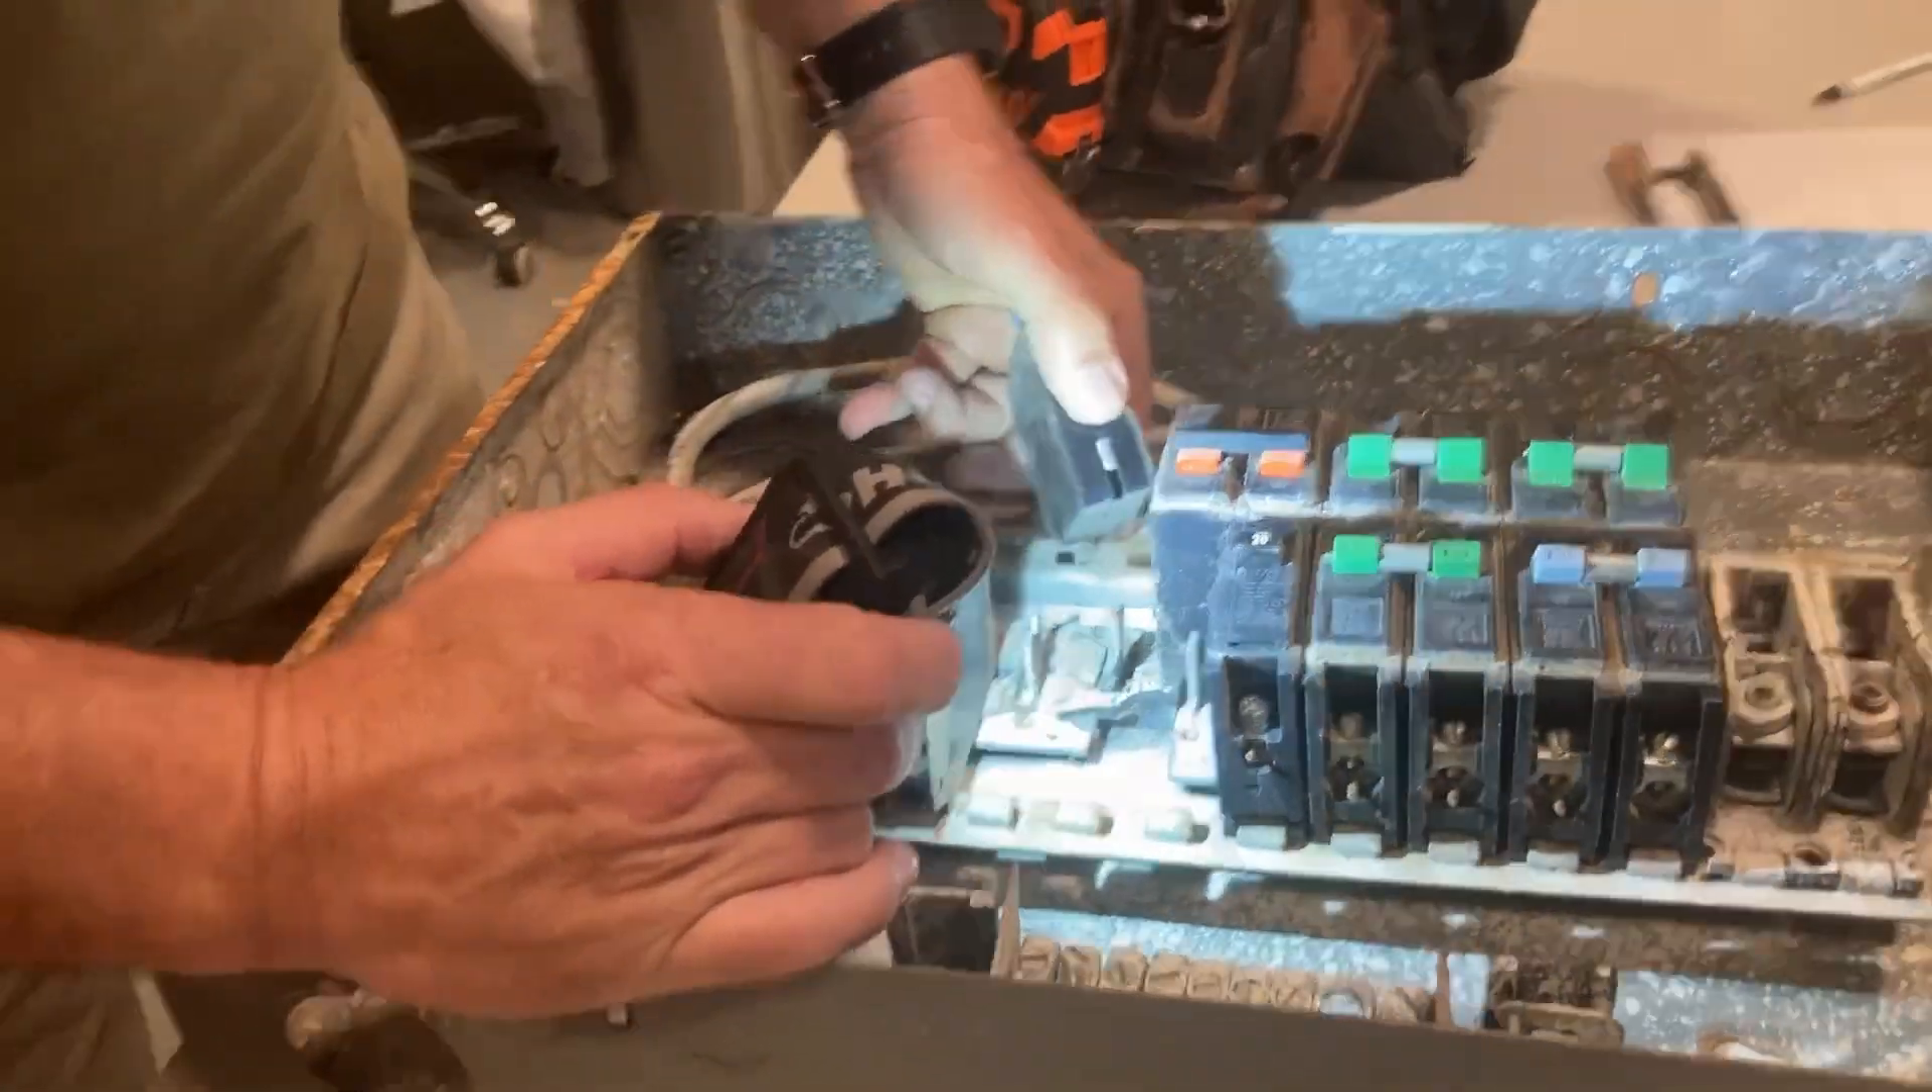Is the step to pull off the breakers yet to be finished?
Yes.